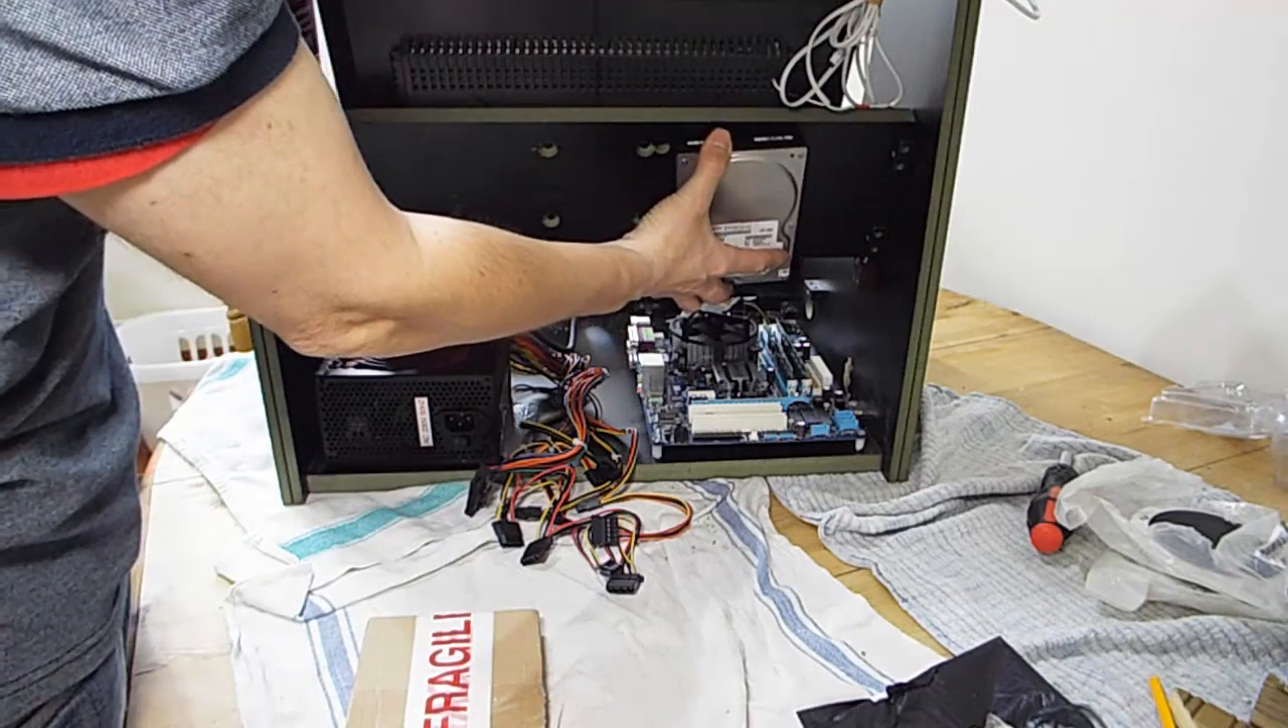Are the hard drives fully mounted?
No.